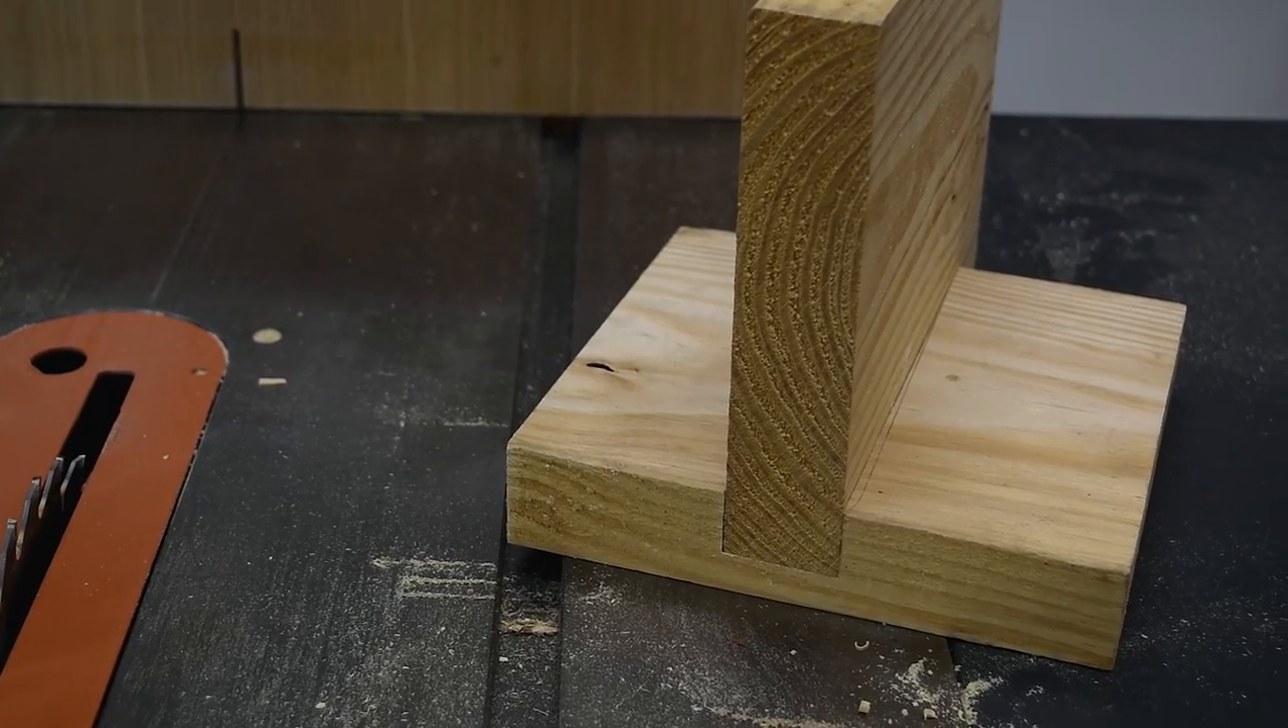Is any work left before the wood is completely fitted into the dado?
No.